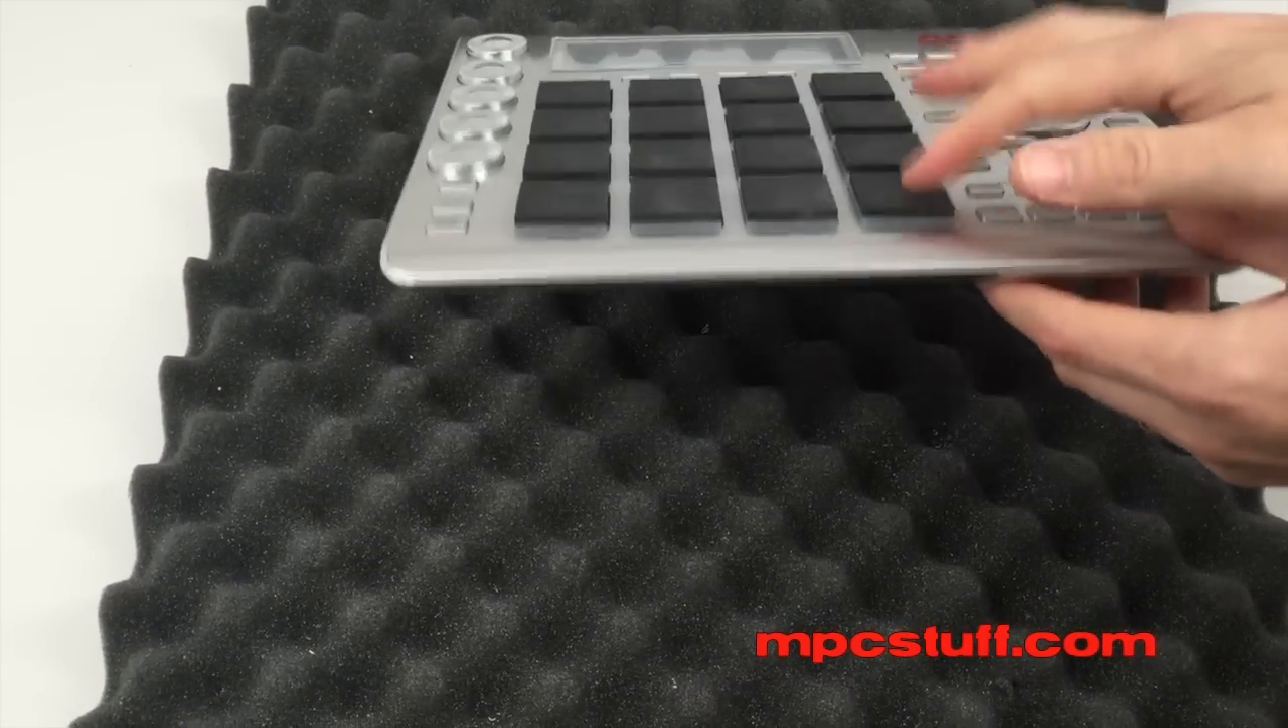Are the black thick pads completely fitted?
Yes.